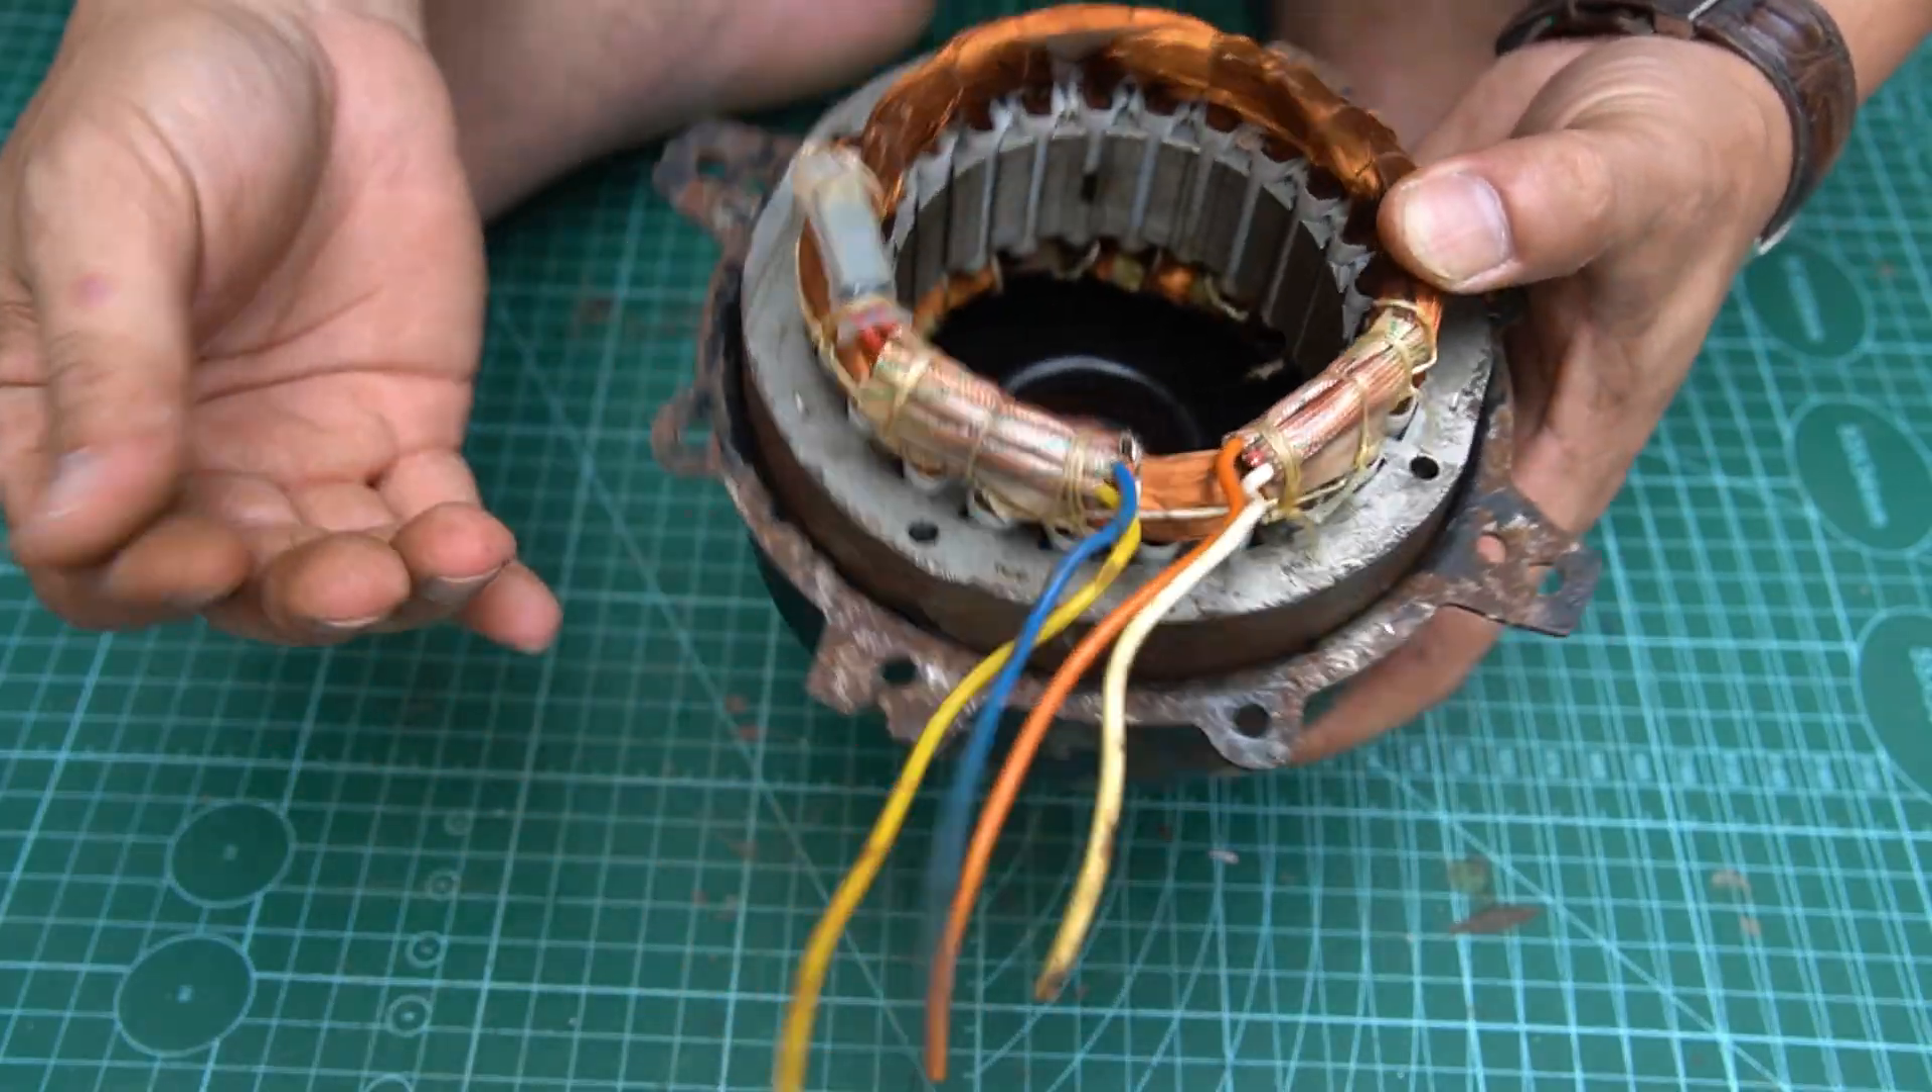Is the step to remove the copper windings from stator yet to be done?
Yes.